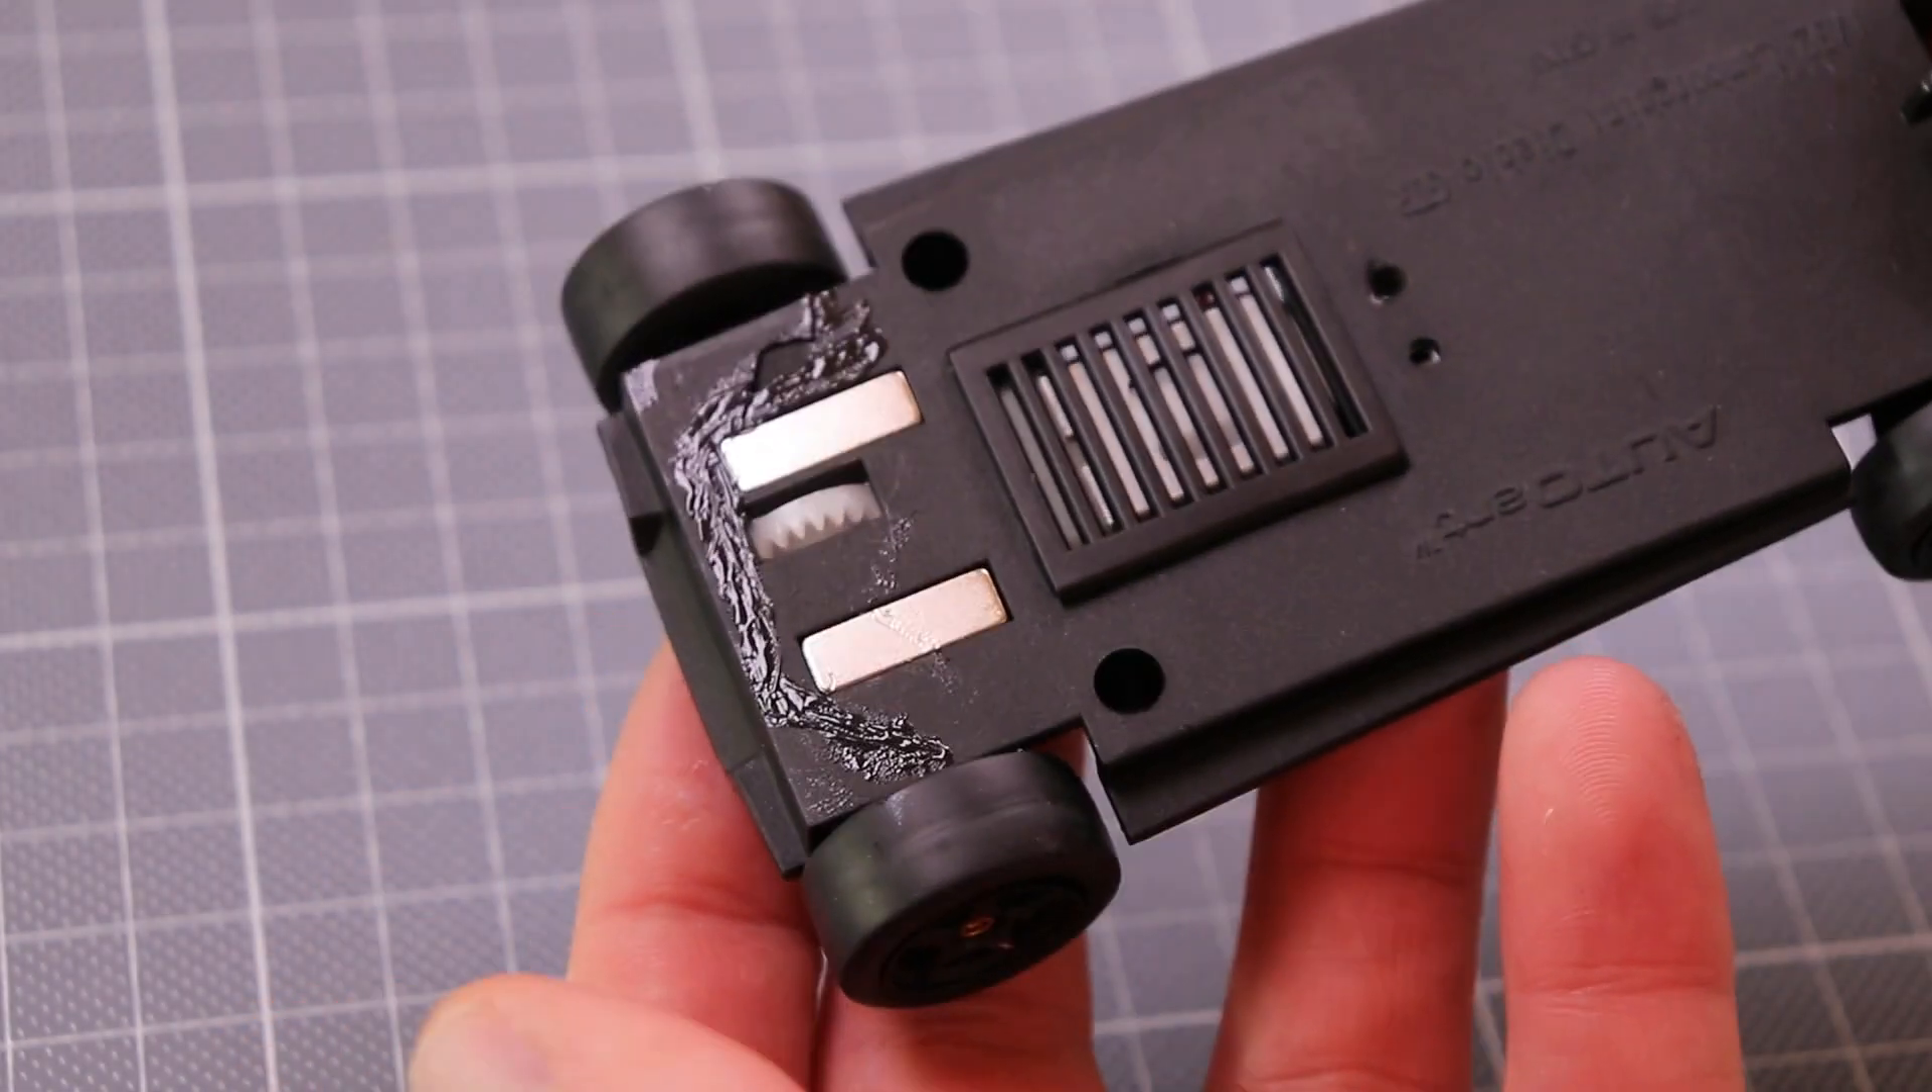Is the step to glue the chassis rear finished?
Yes.